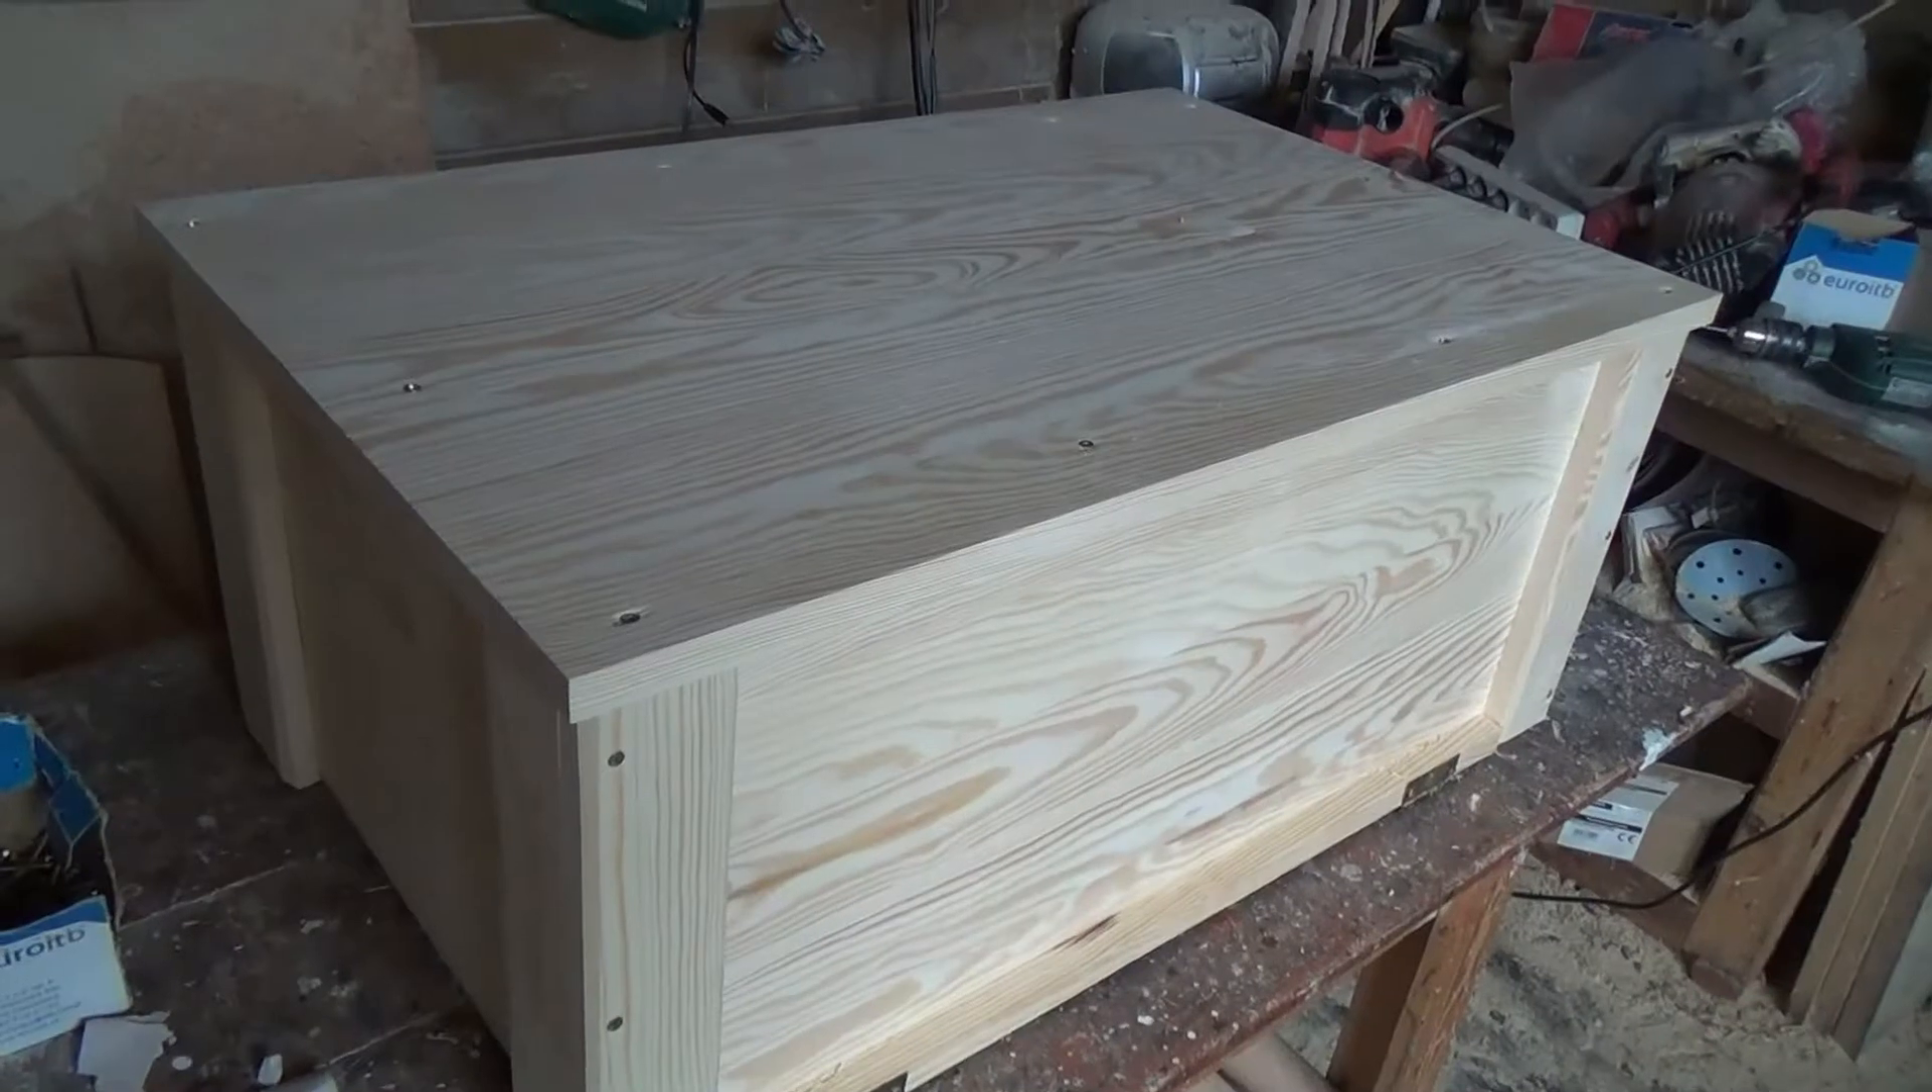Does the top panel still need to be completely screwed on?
No.